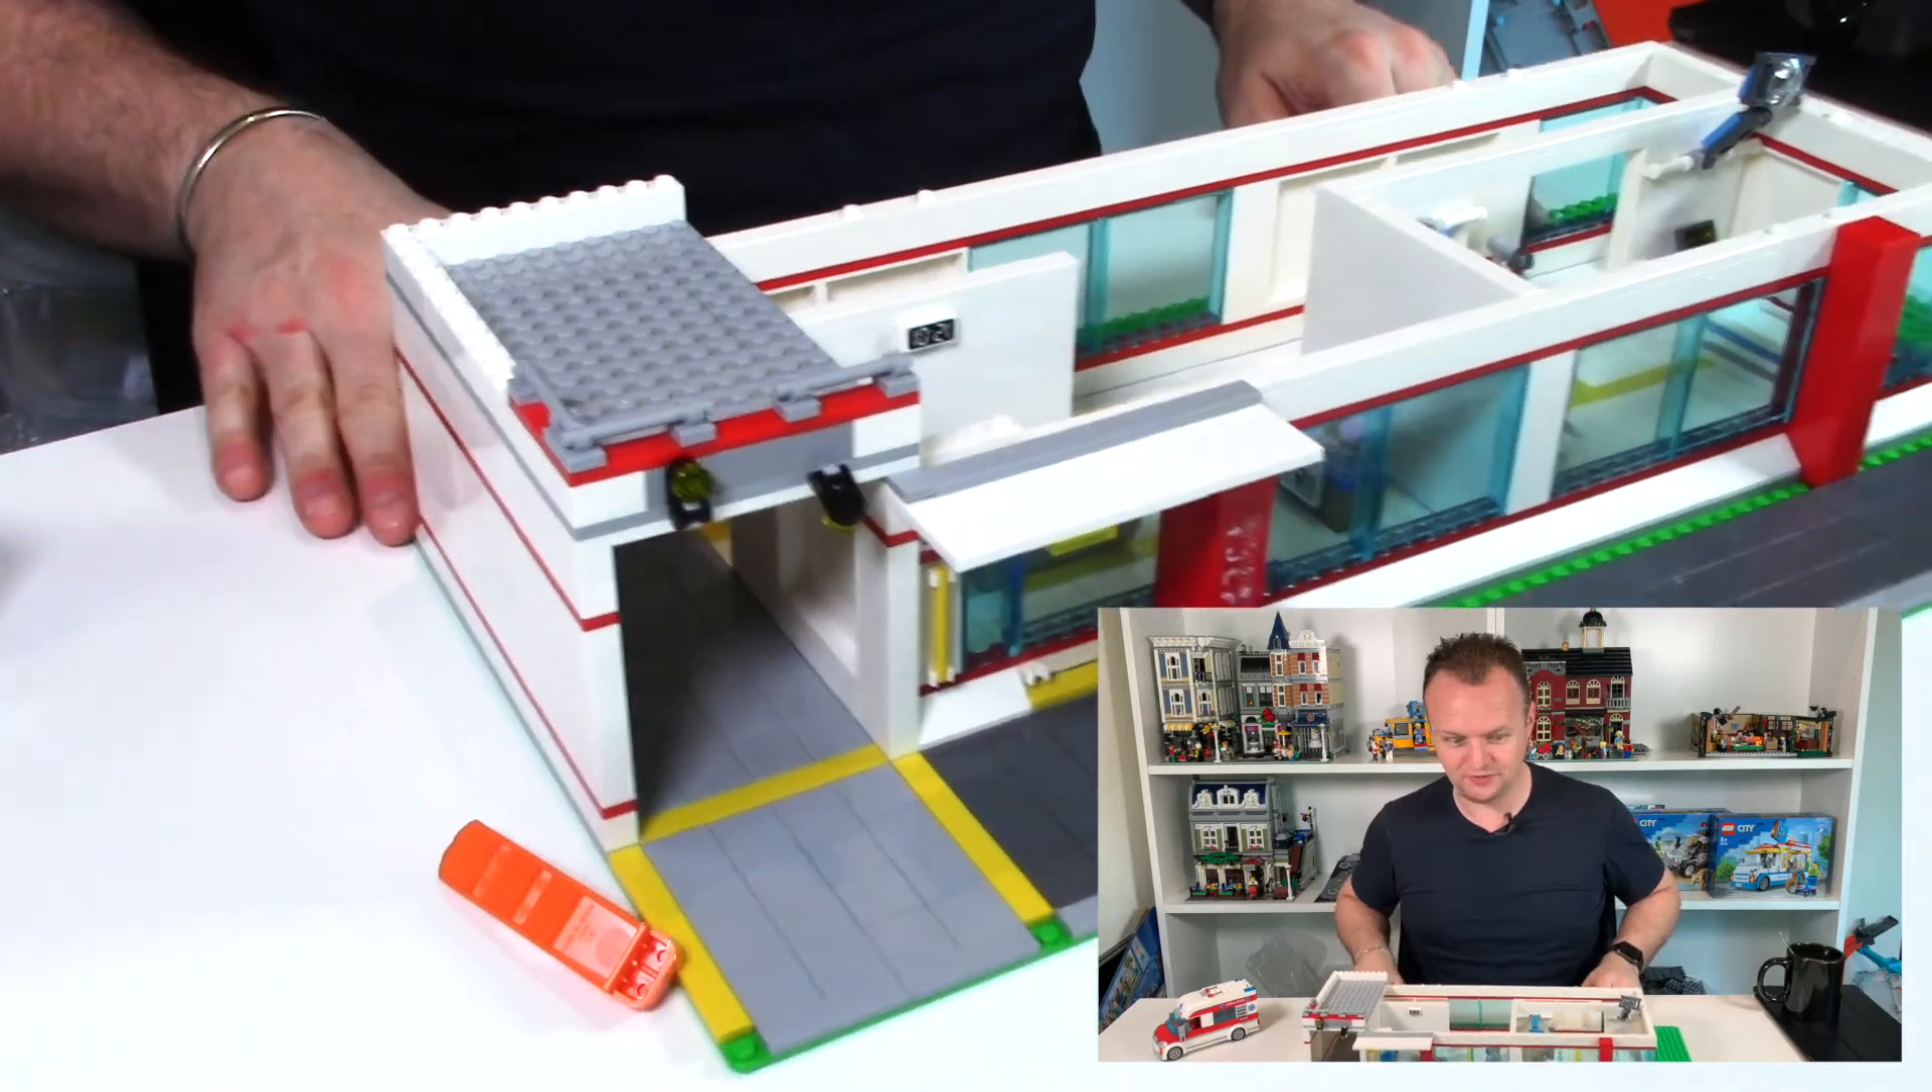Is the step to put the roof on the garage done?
Yes.